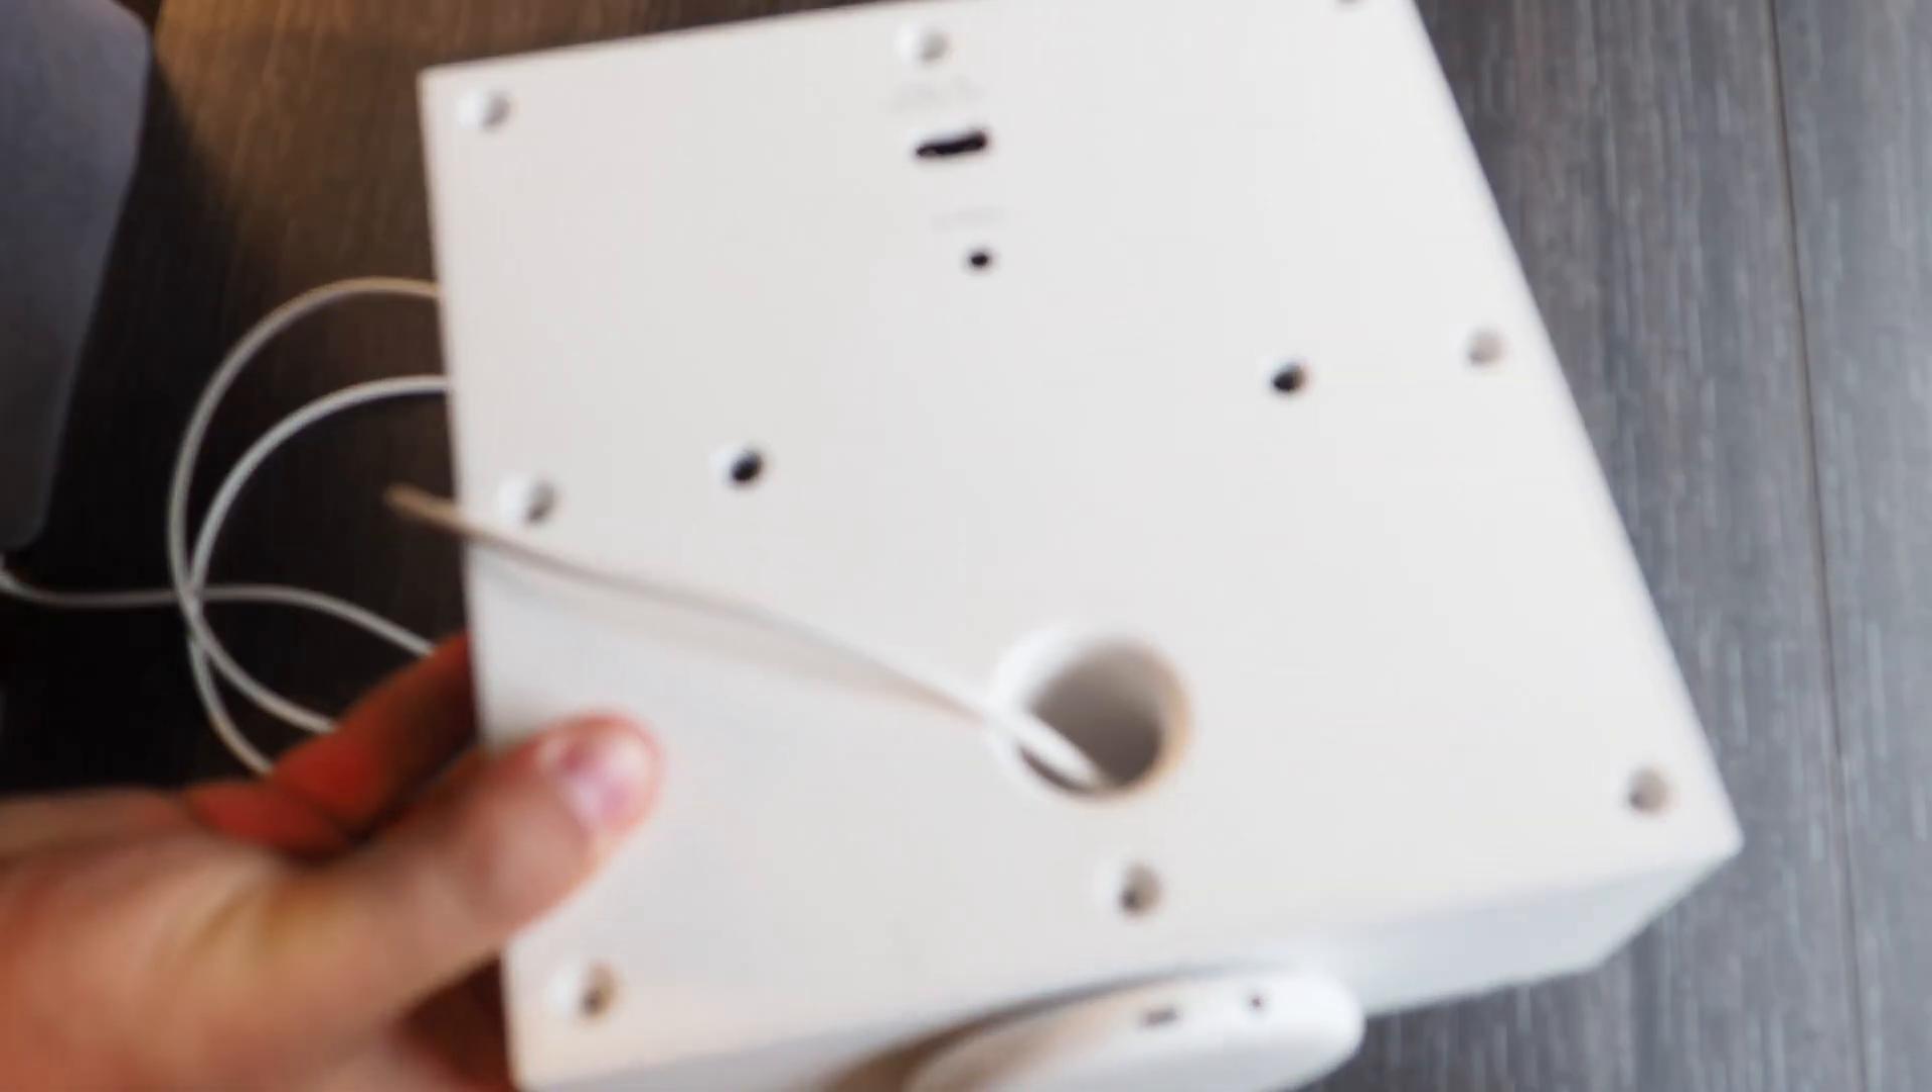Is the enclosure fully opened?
No.